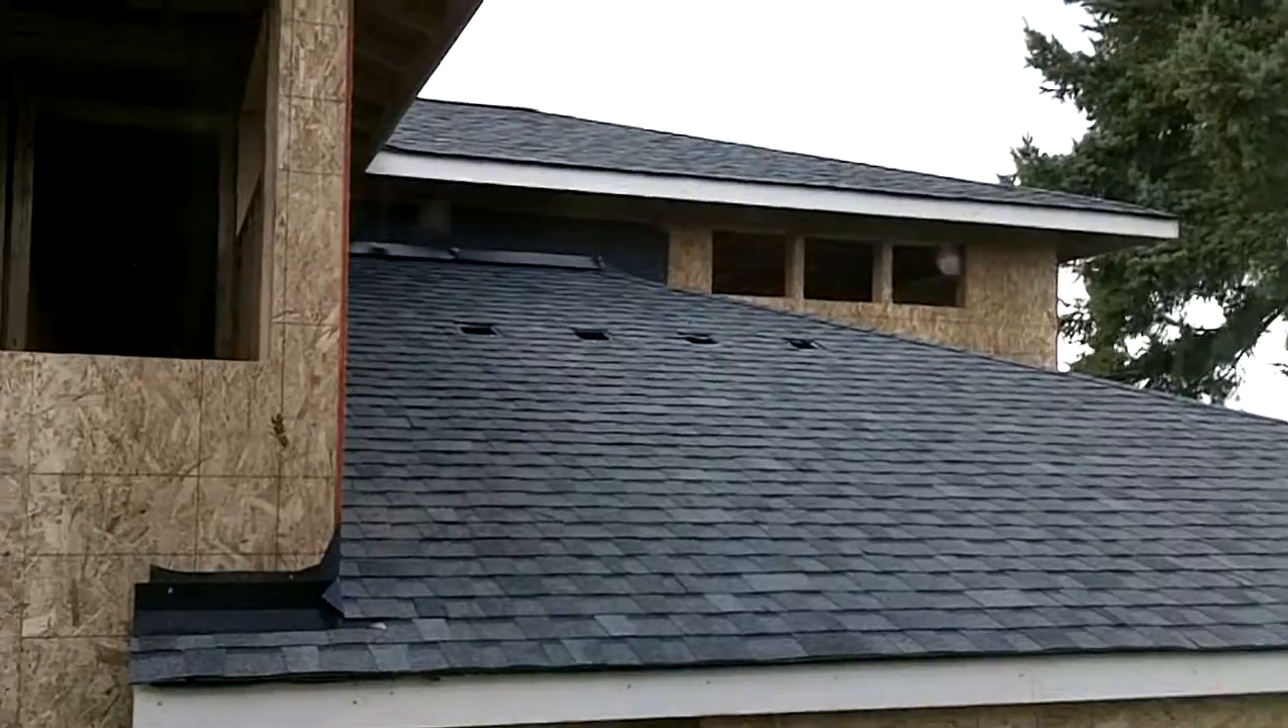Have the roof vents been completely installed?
No.